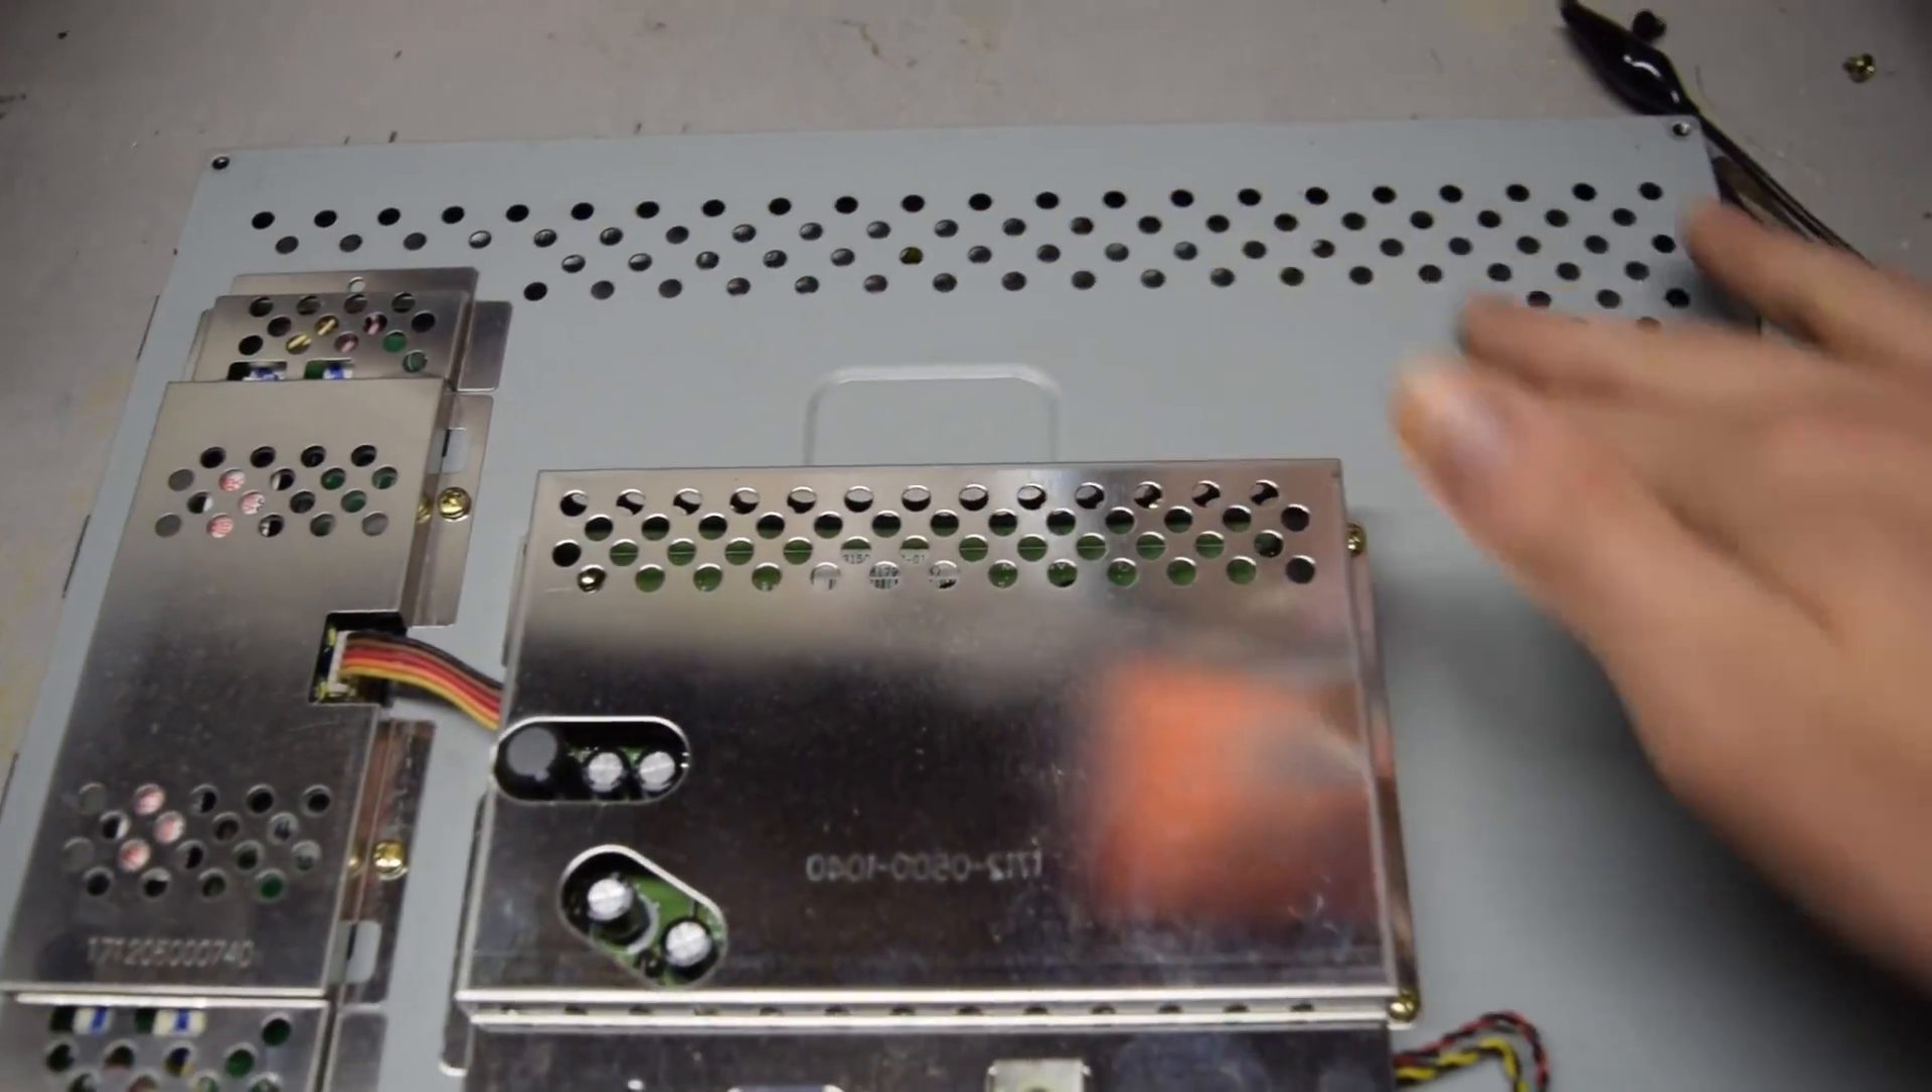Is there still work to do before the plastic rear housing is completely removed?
No.